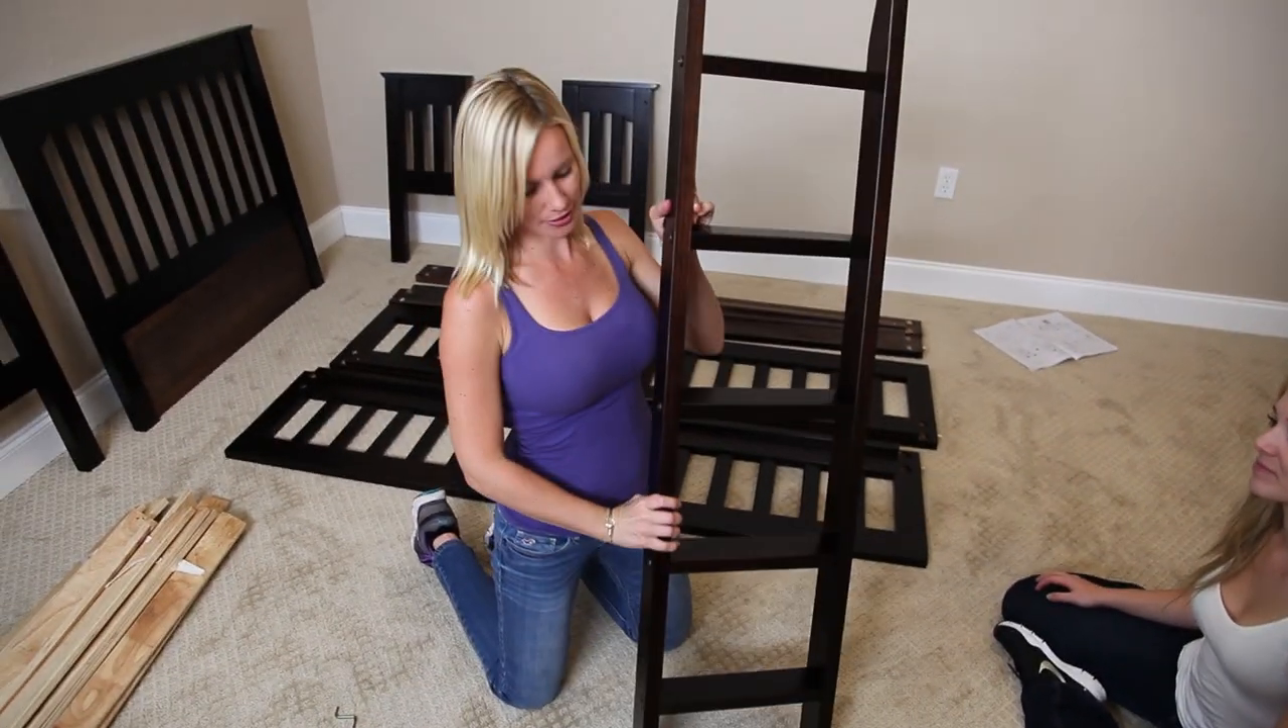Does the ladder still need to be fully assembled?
No.